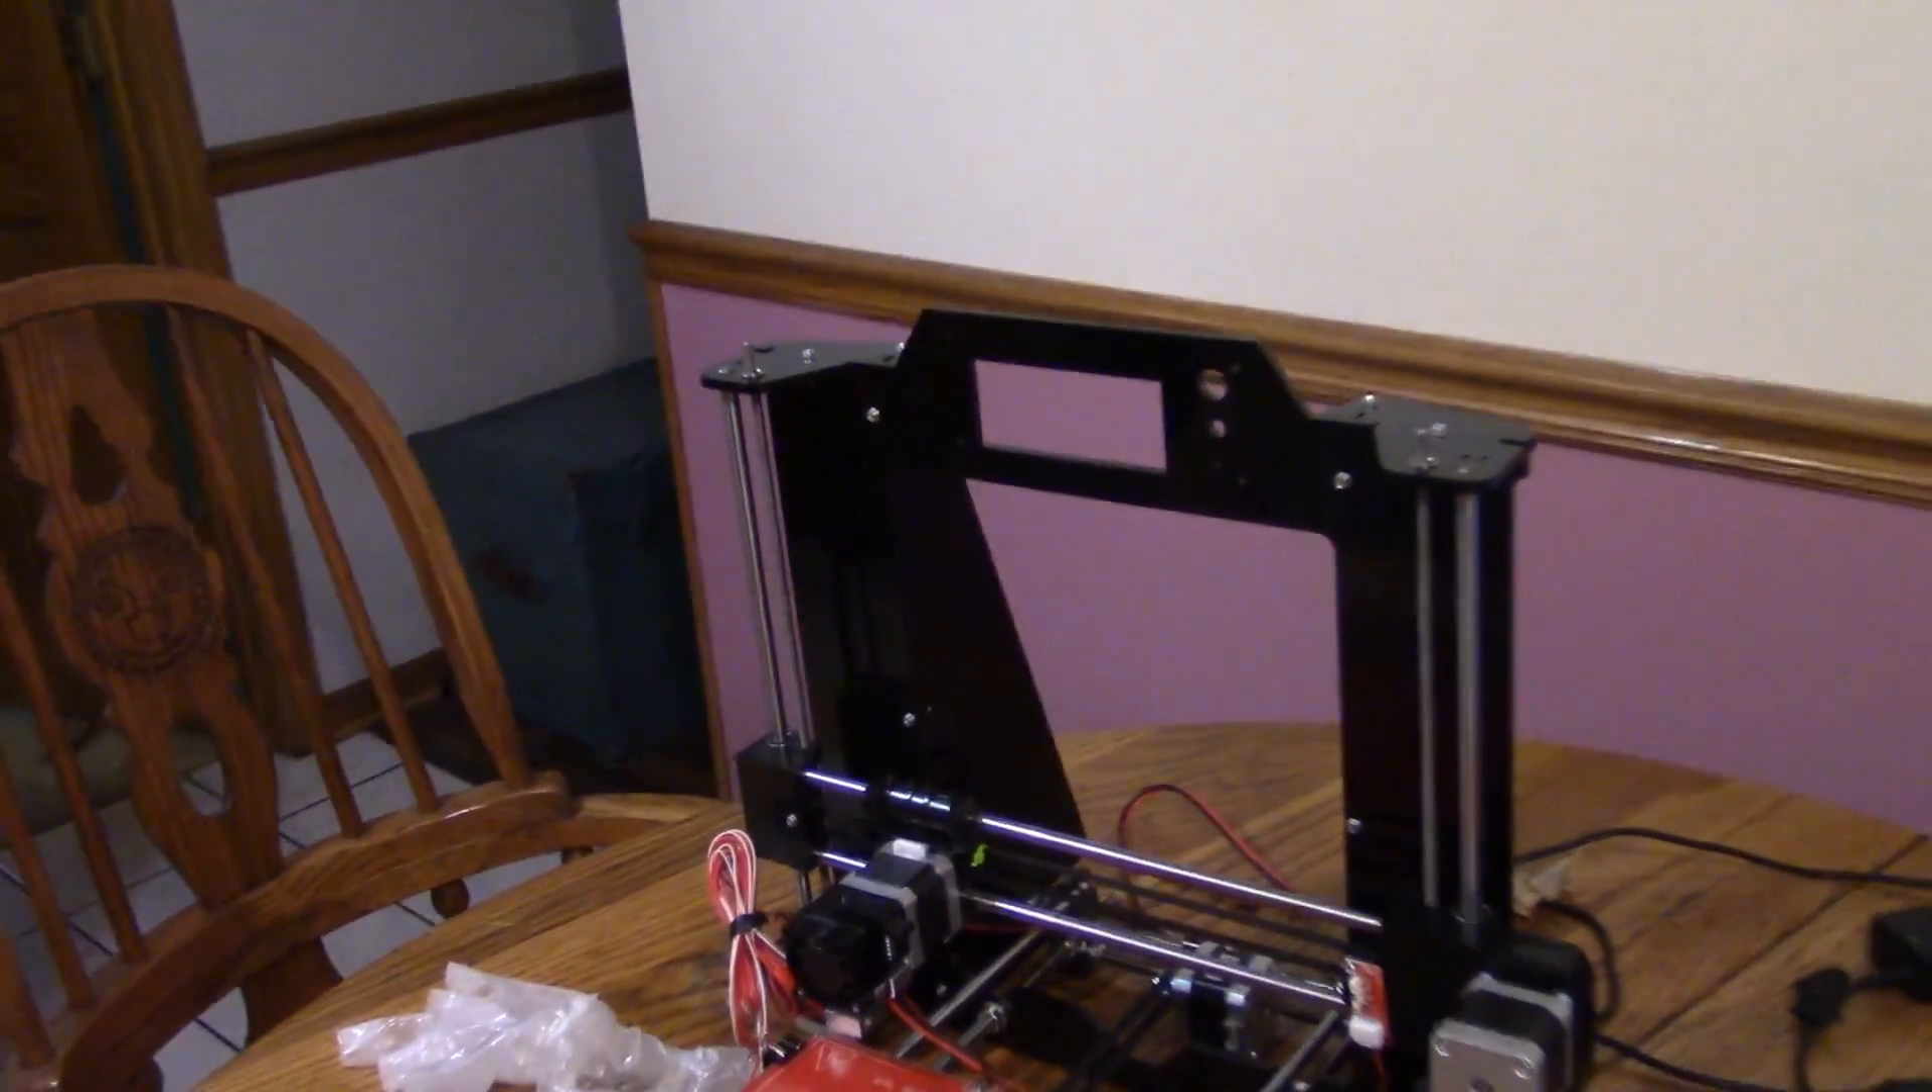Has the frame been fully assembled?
Yes.